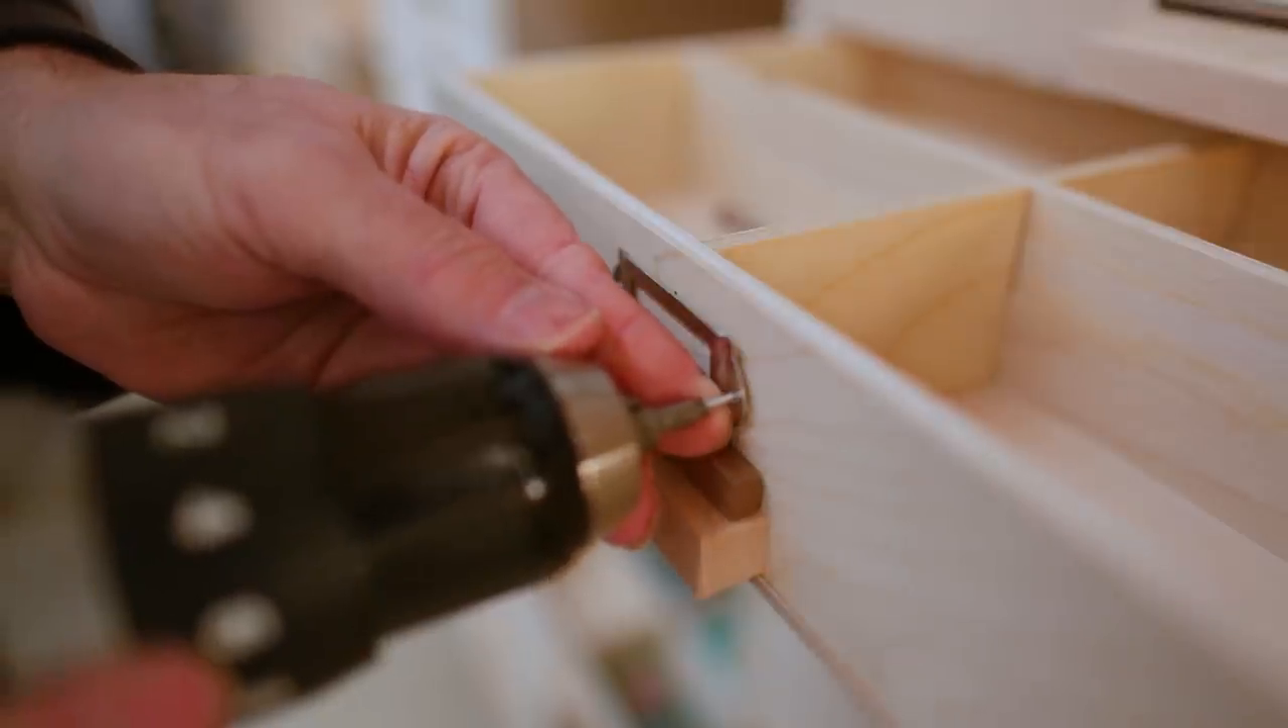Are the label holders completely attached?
No.